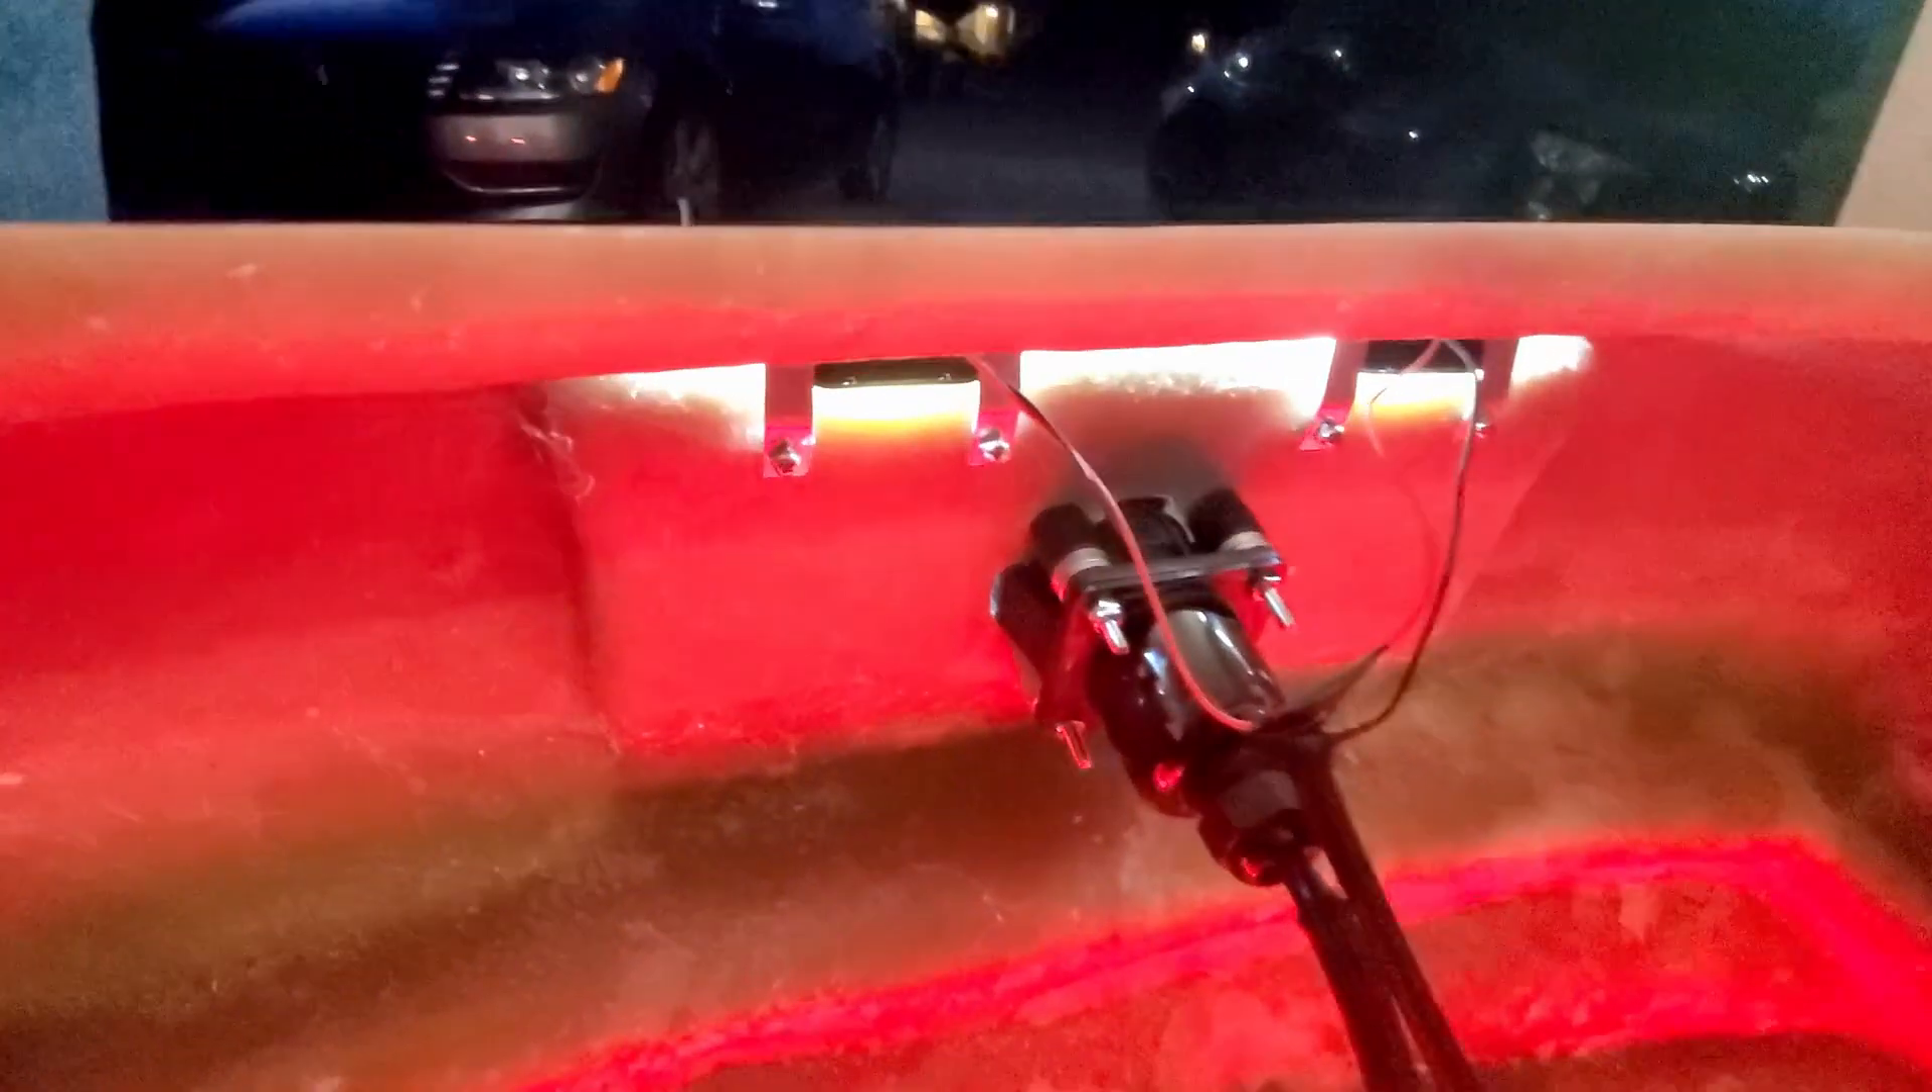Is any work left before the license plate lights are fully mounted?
No.